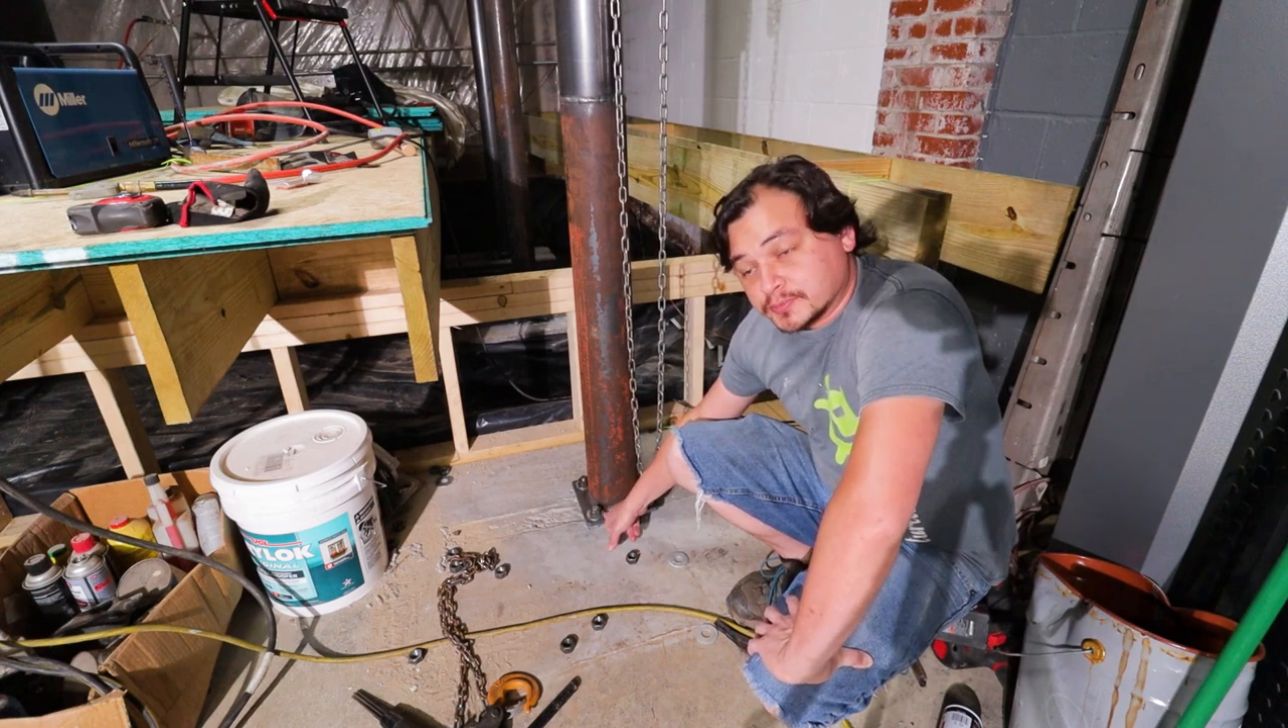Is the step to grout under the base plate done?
No.